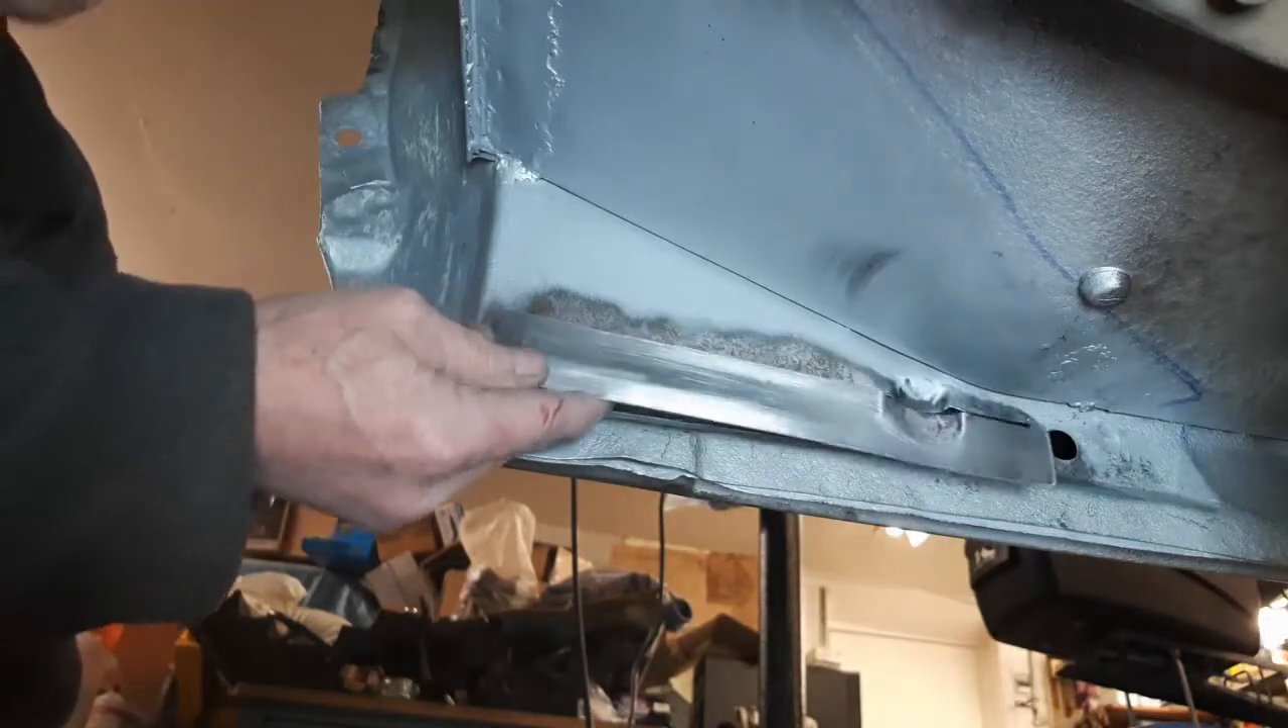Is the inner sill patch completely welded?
No.